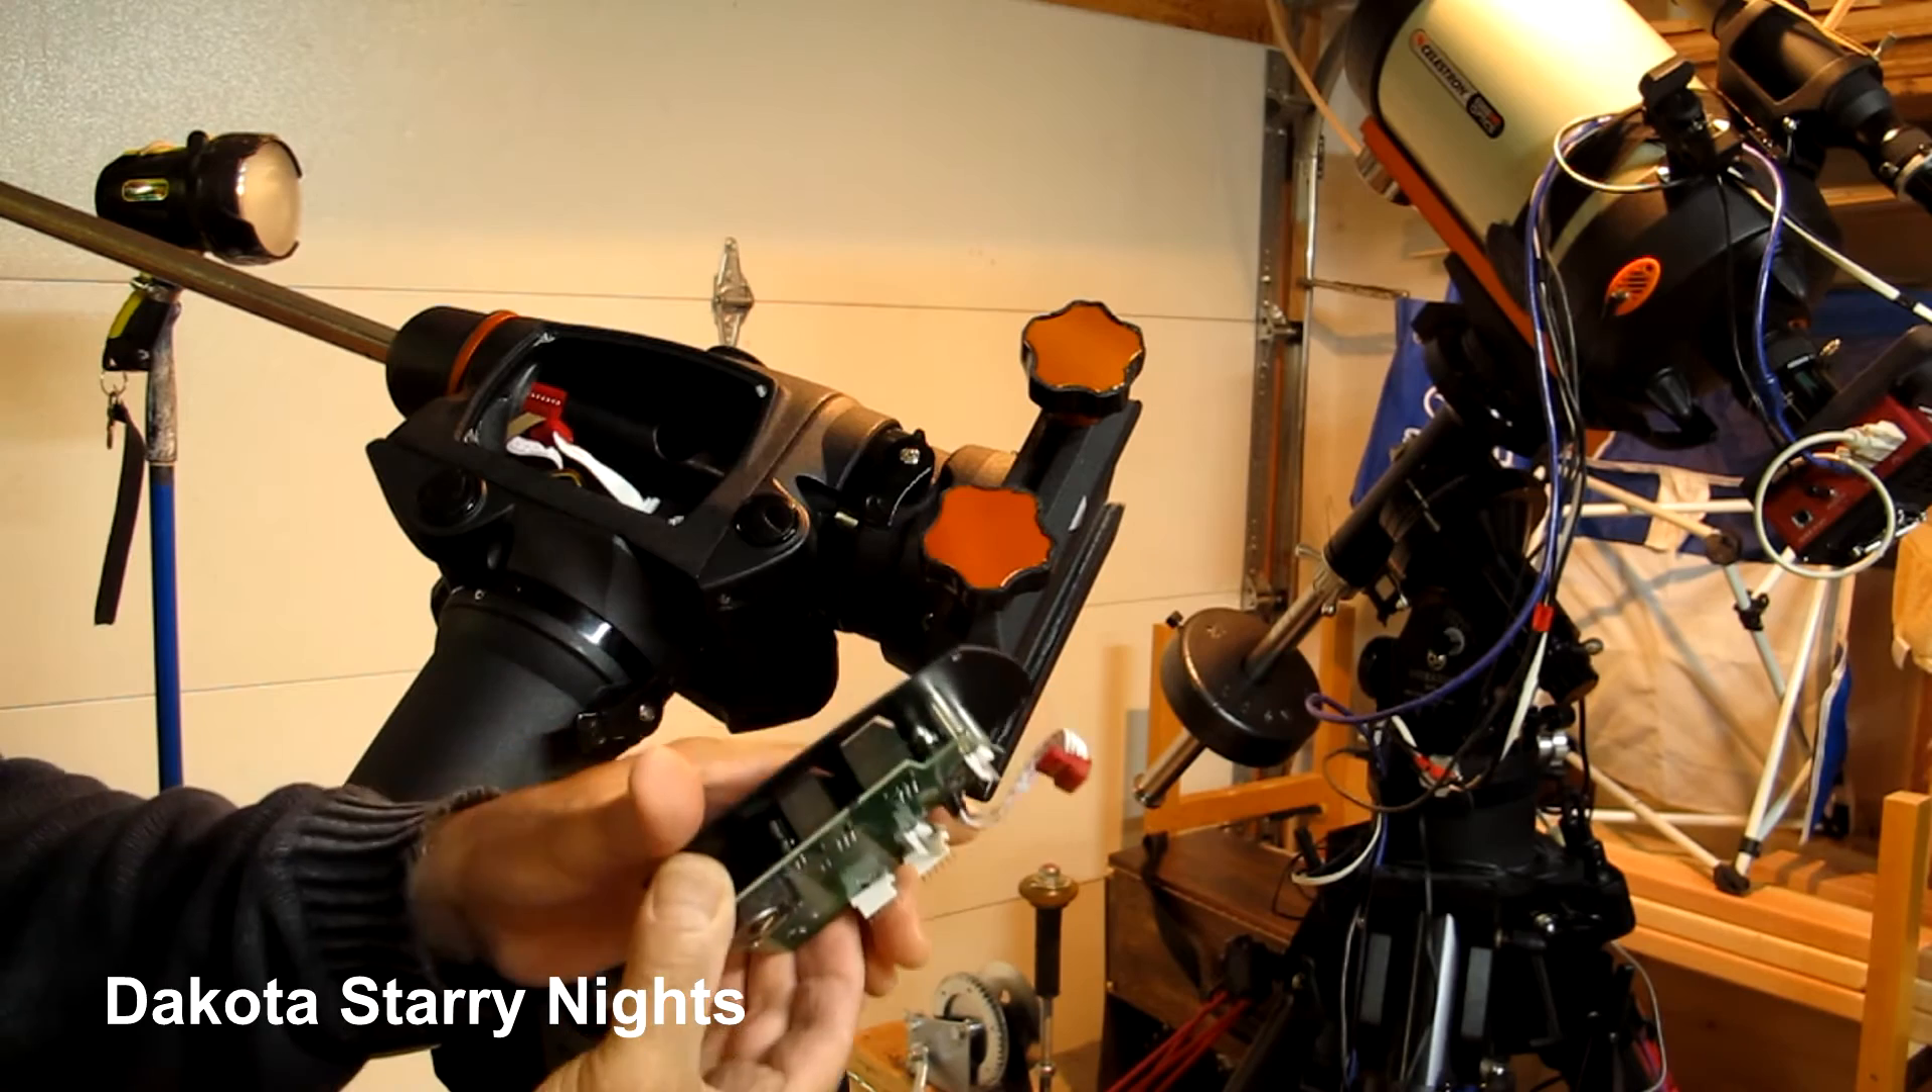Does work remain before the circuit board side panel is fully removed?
No.